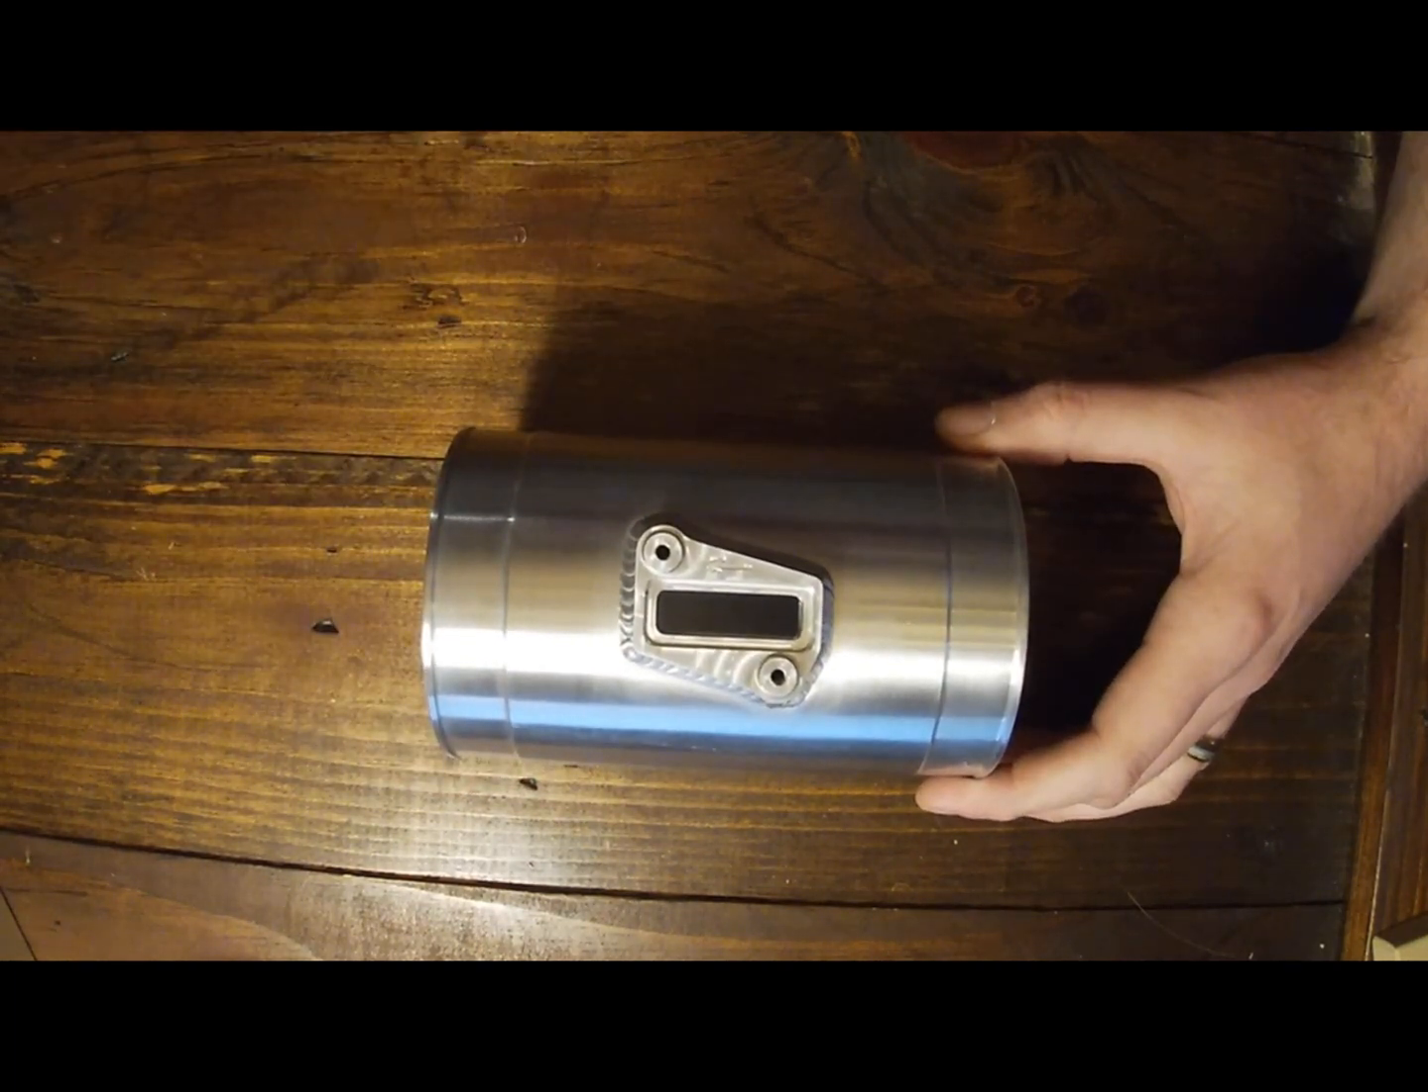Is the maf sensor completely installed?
No.